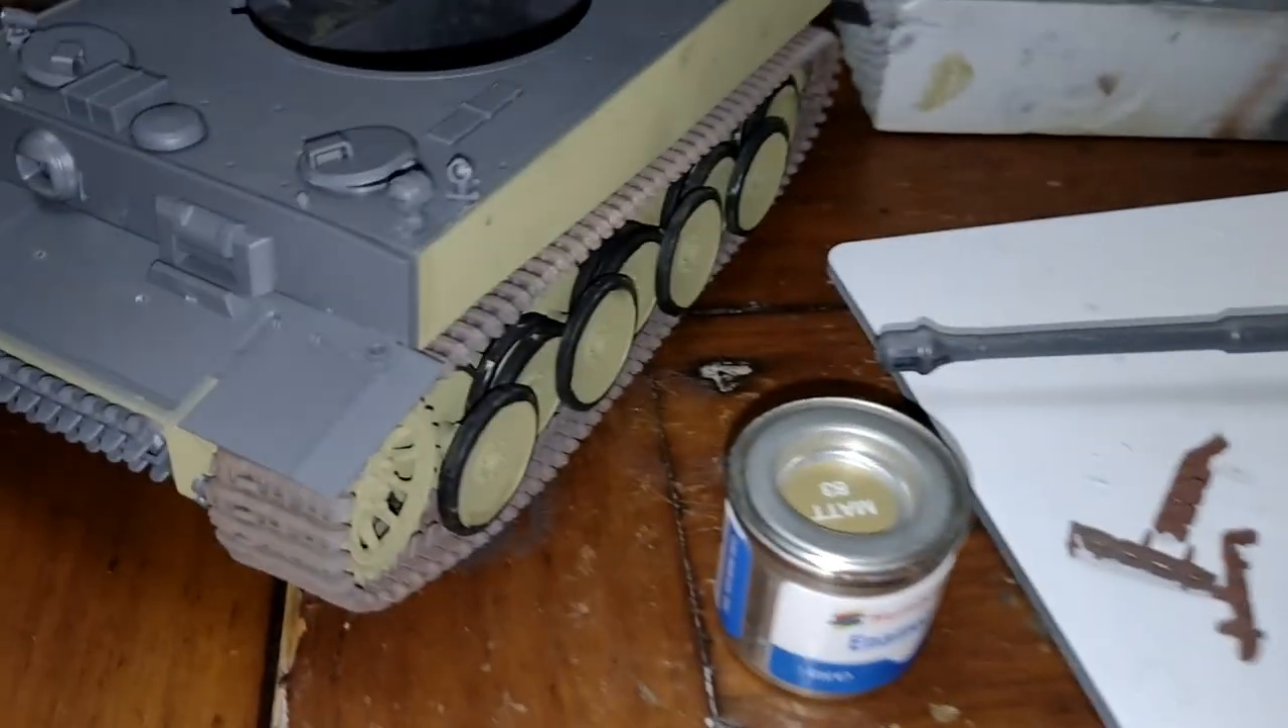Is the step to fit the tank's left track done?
Yes.